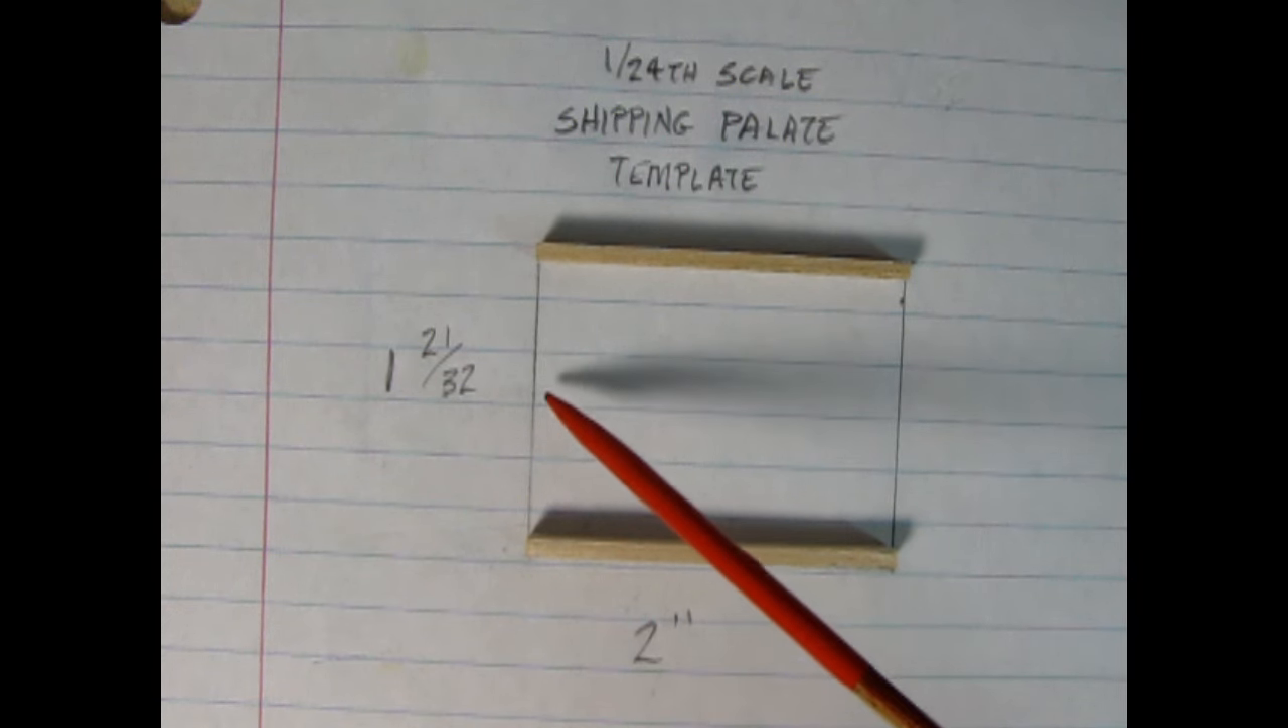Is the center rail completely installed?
No.